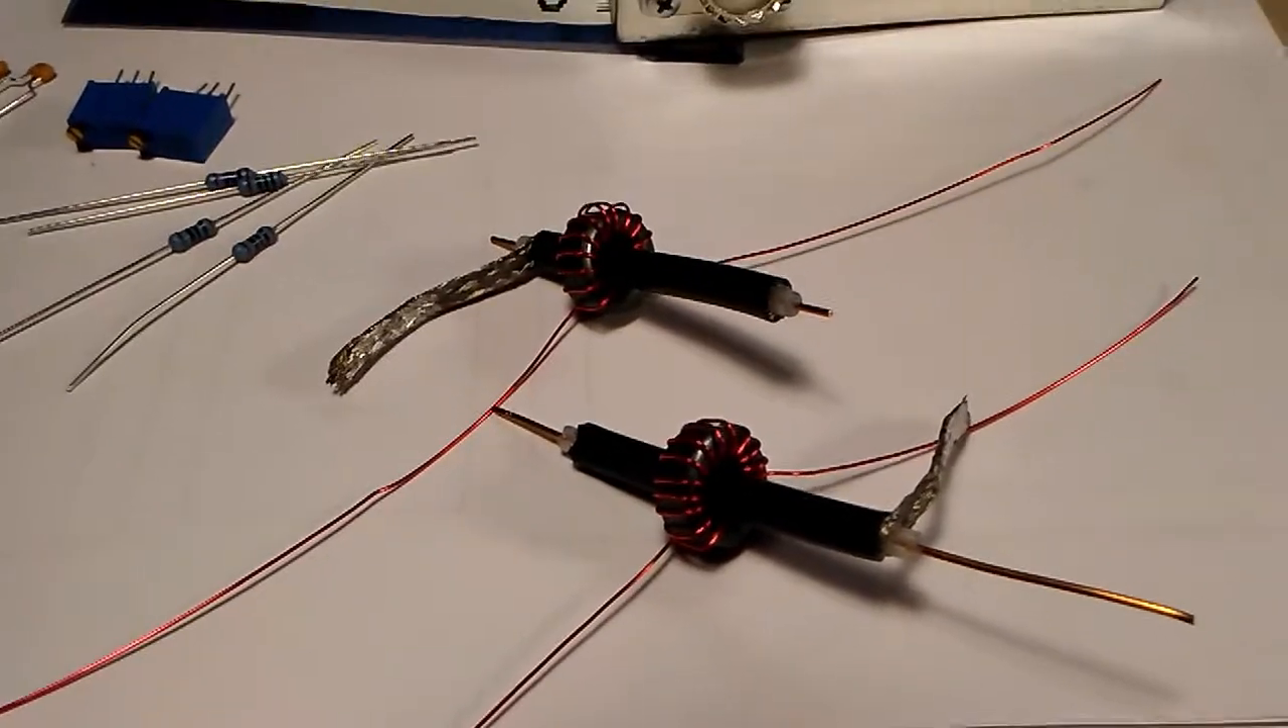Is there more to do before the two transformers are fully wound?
No.